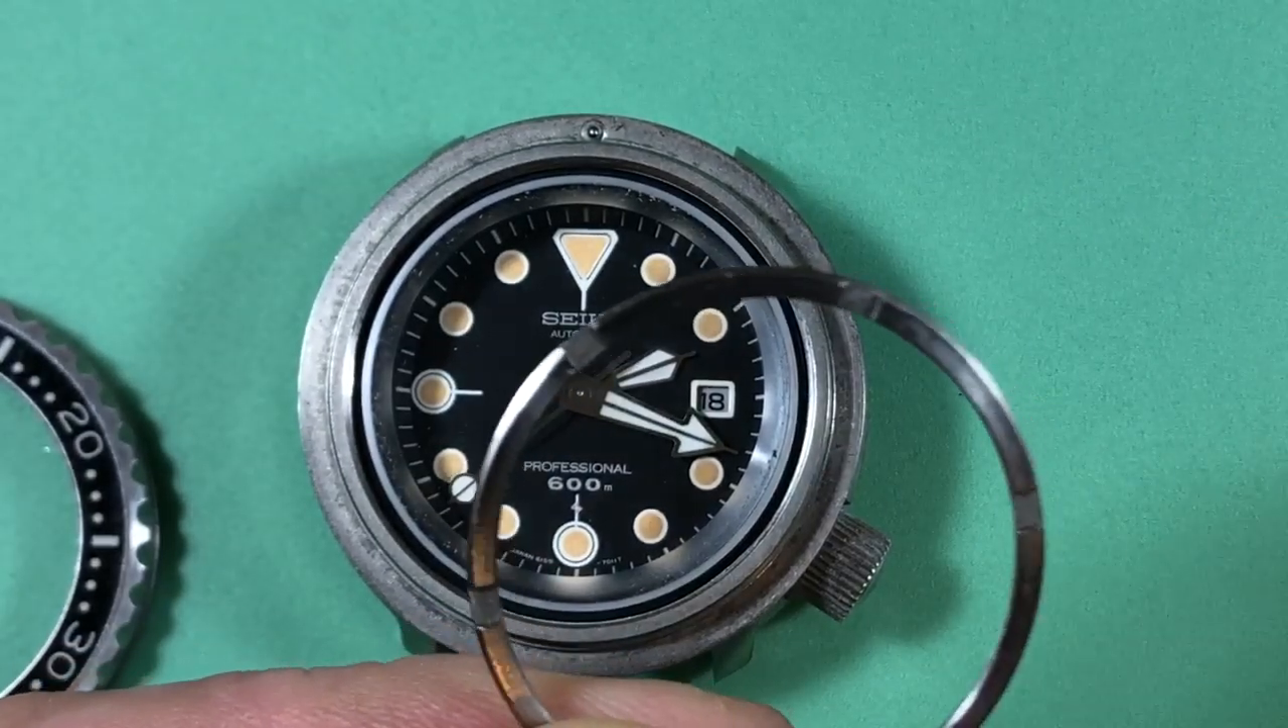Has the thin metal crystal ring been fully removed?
Yes.